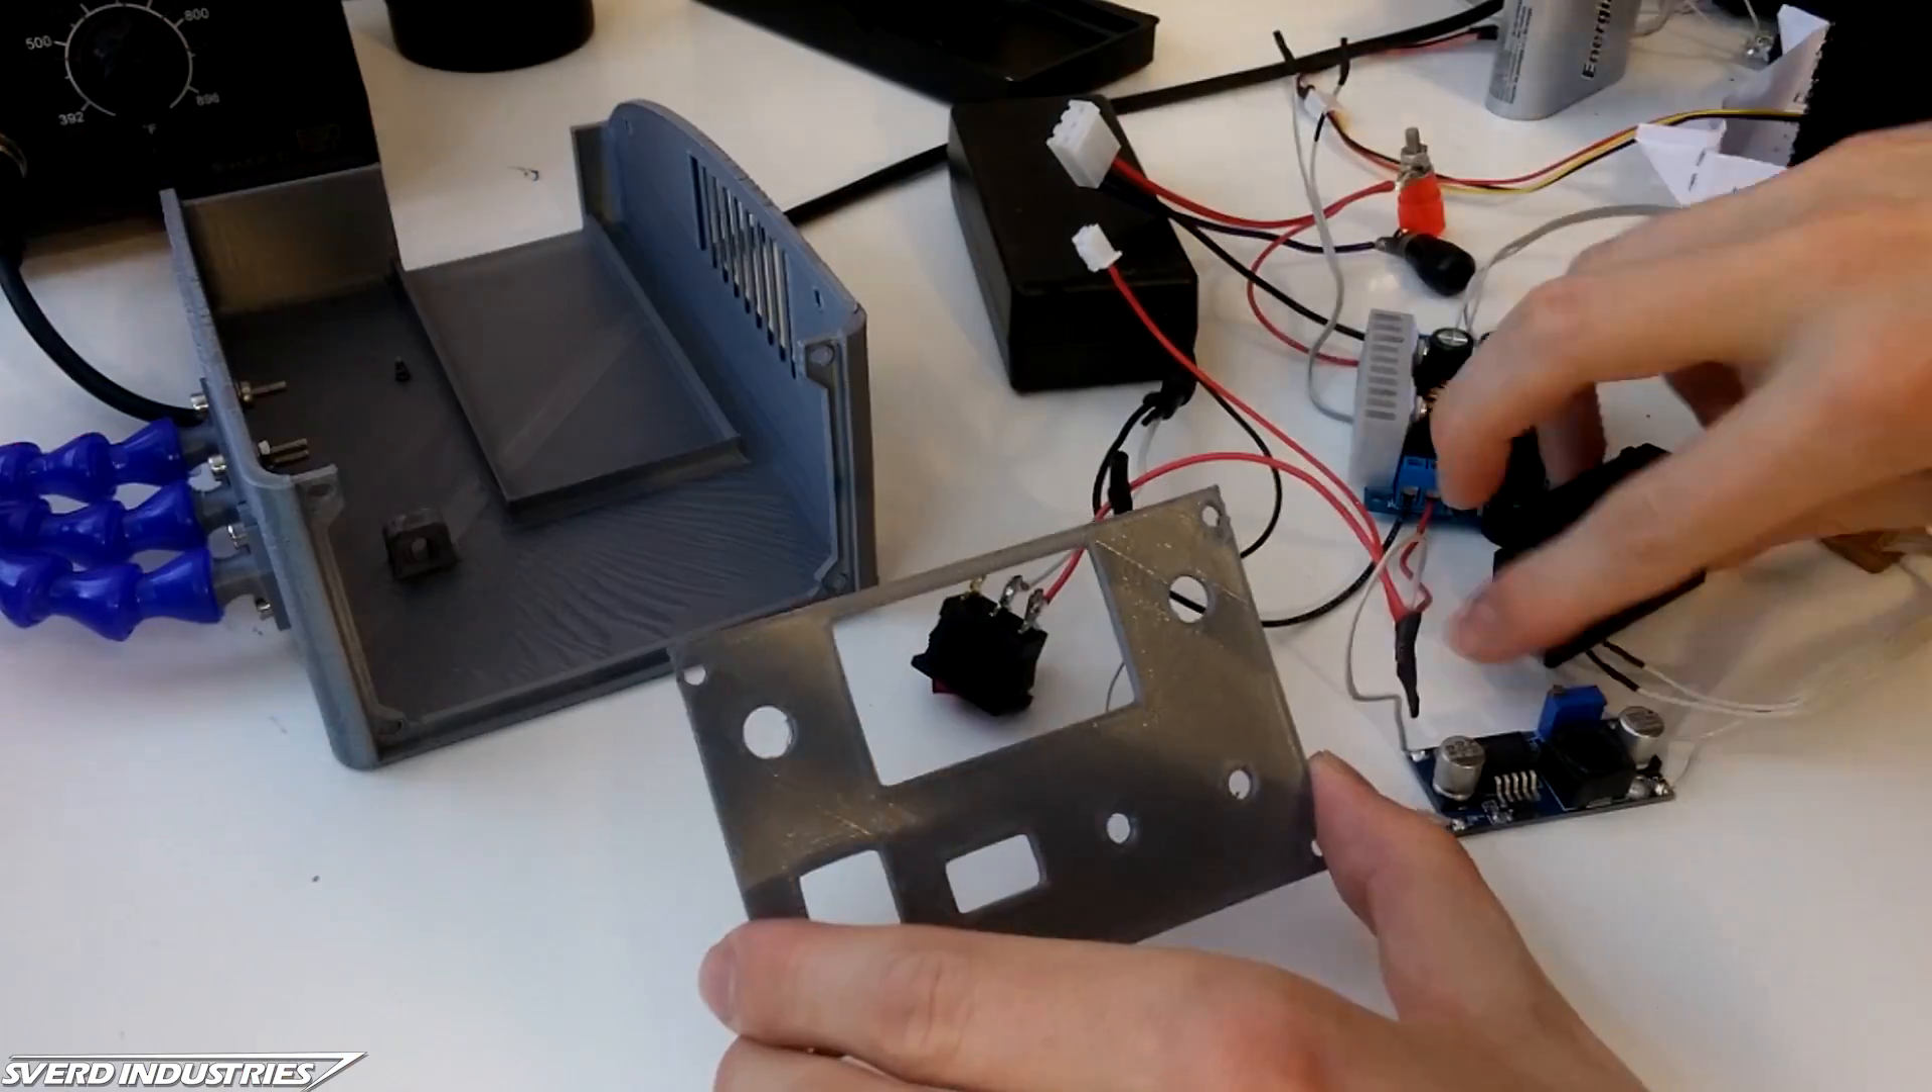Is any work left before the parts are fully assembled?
Yes.